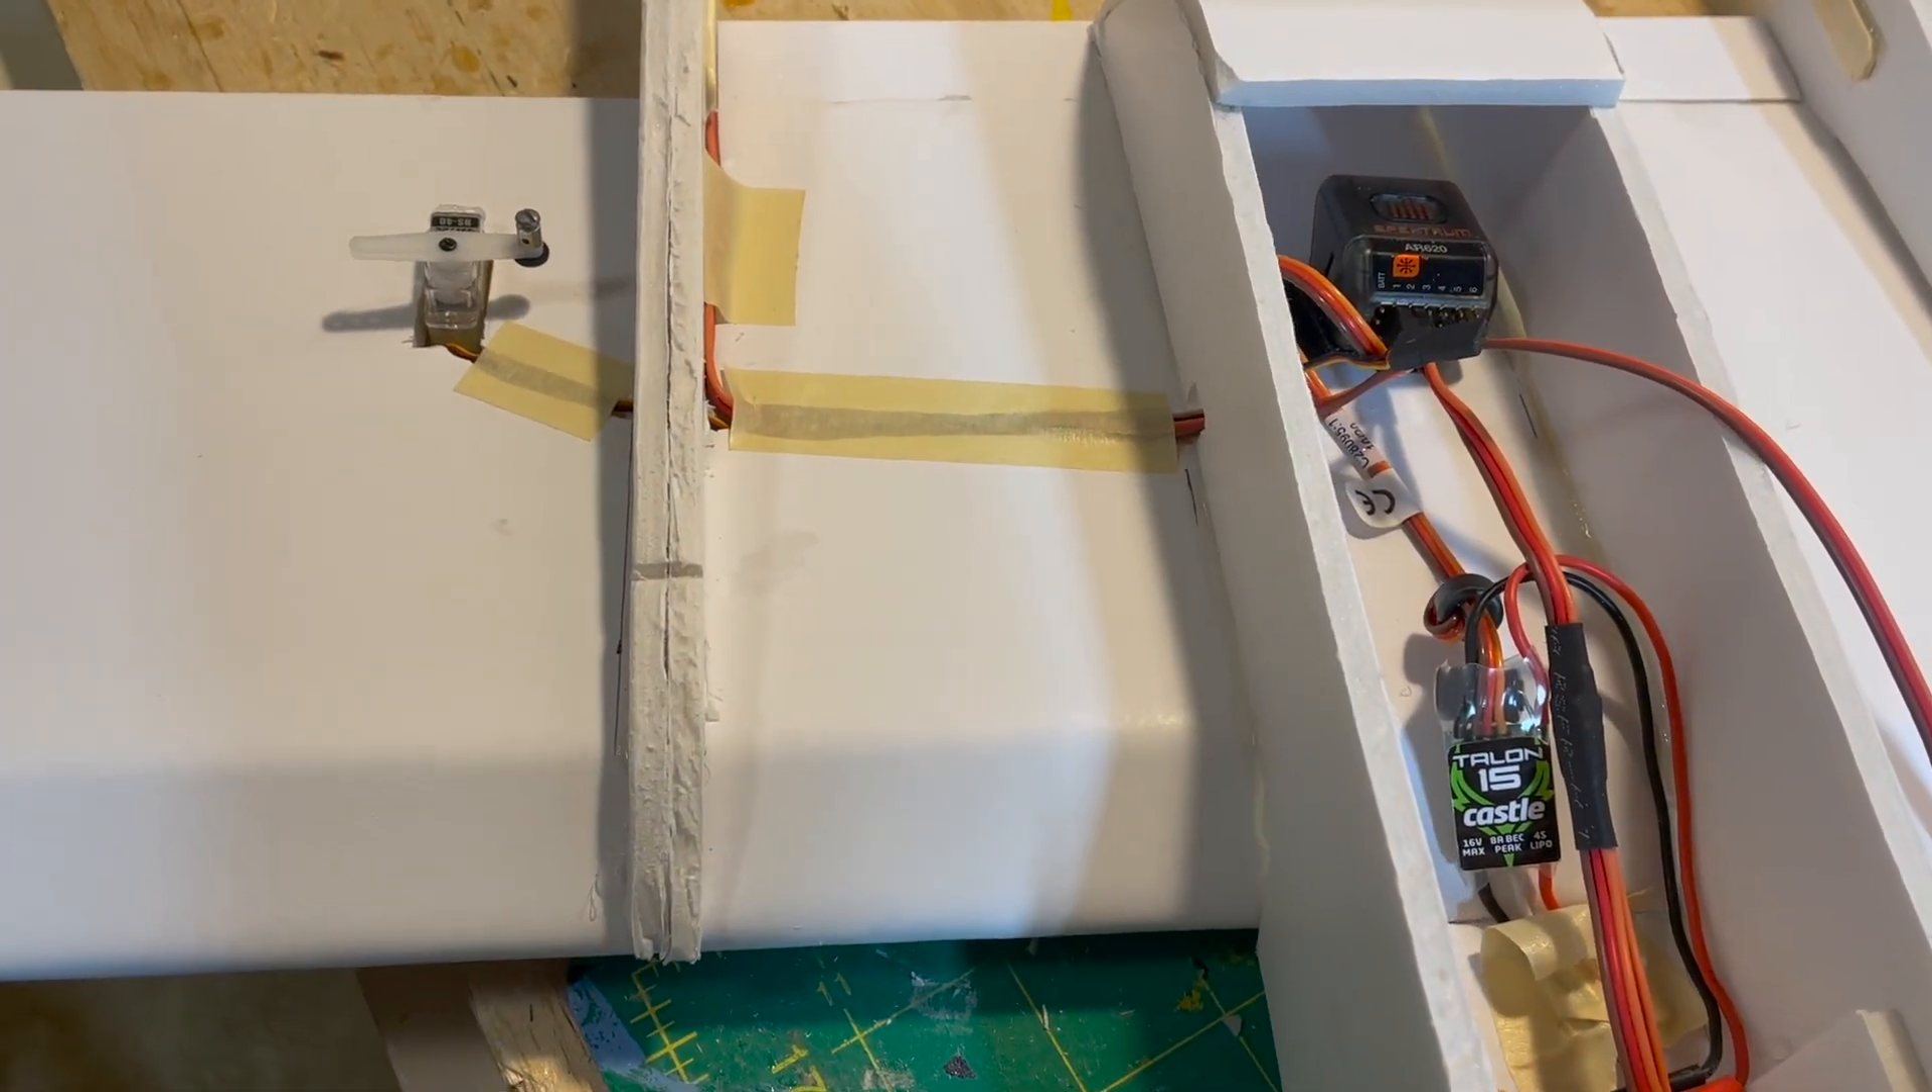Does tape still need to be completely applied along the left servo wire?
No.